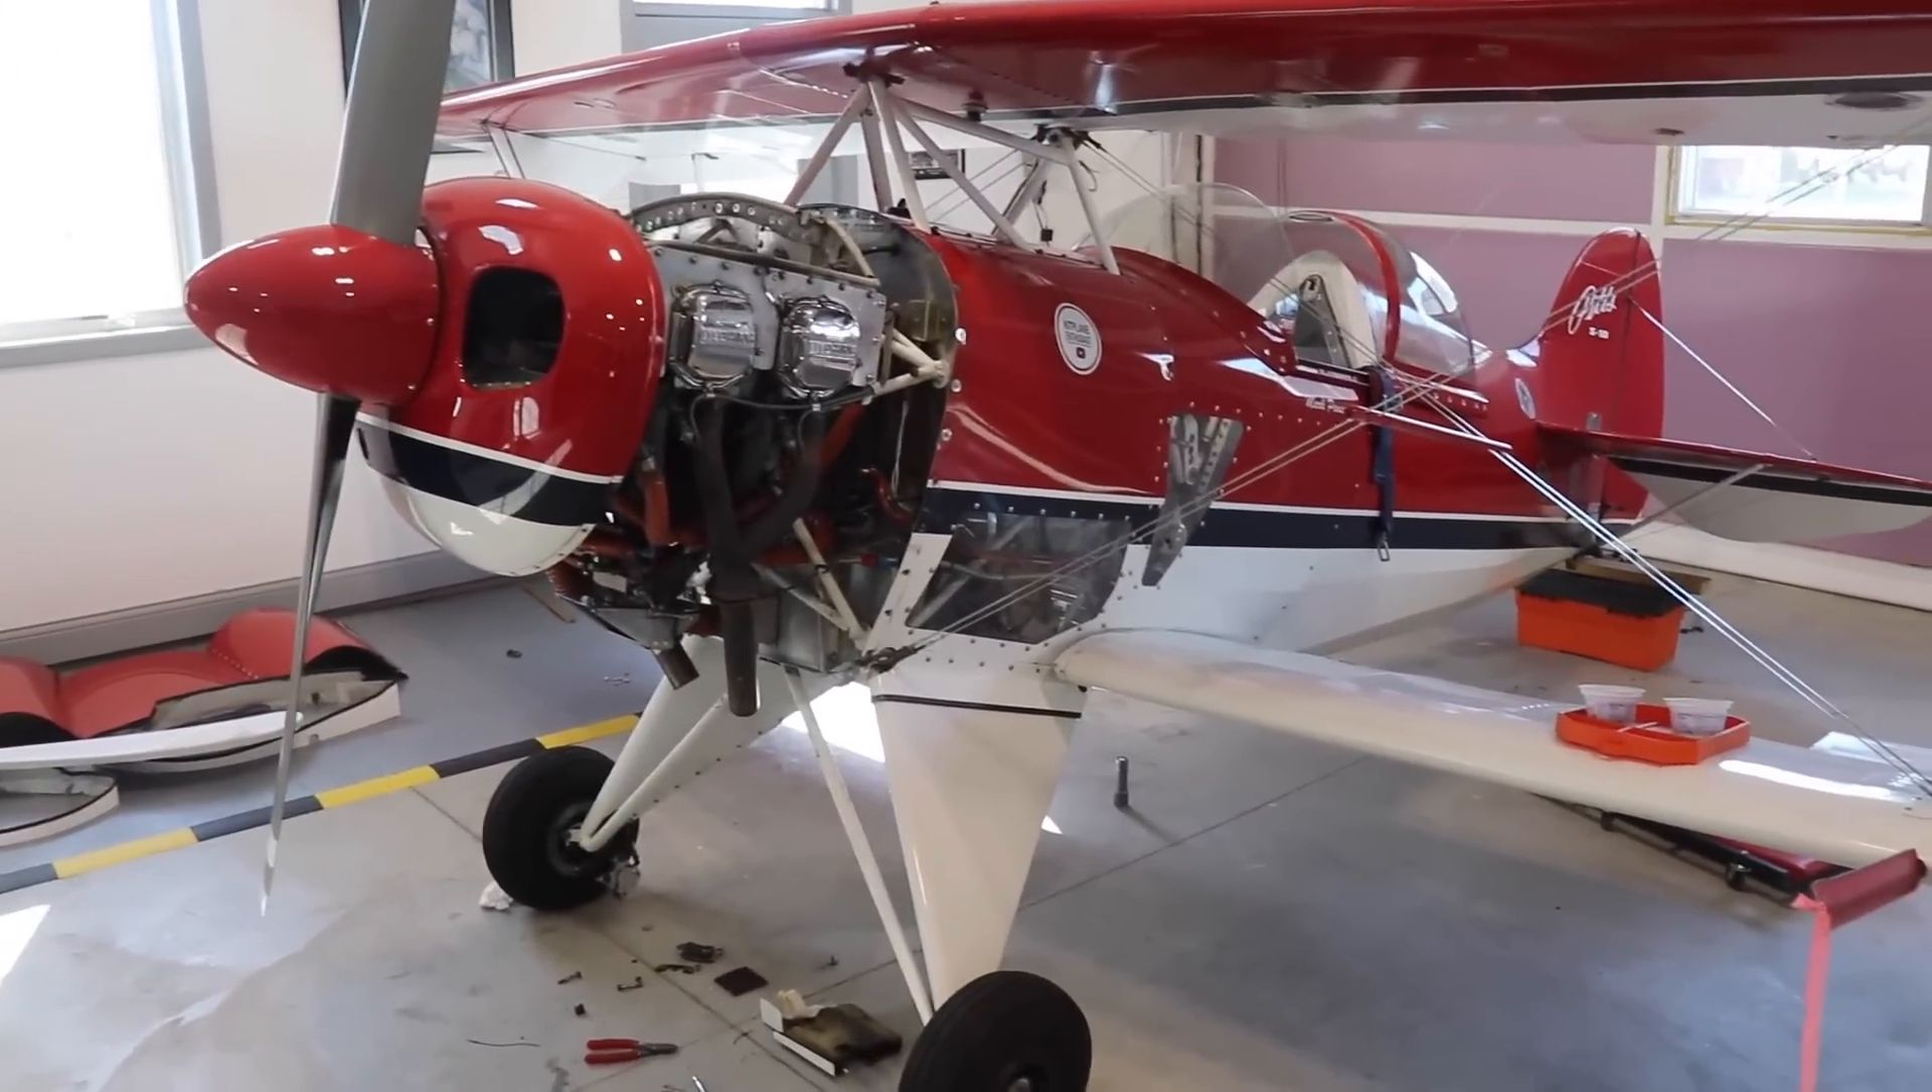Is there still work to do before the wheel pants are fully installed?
Yes.